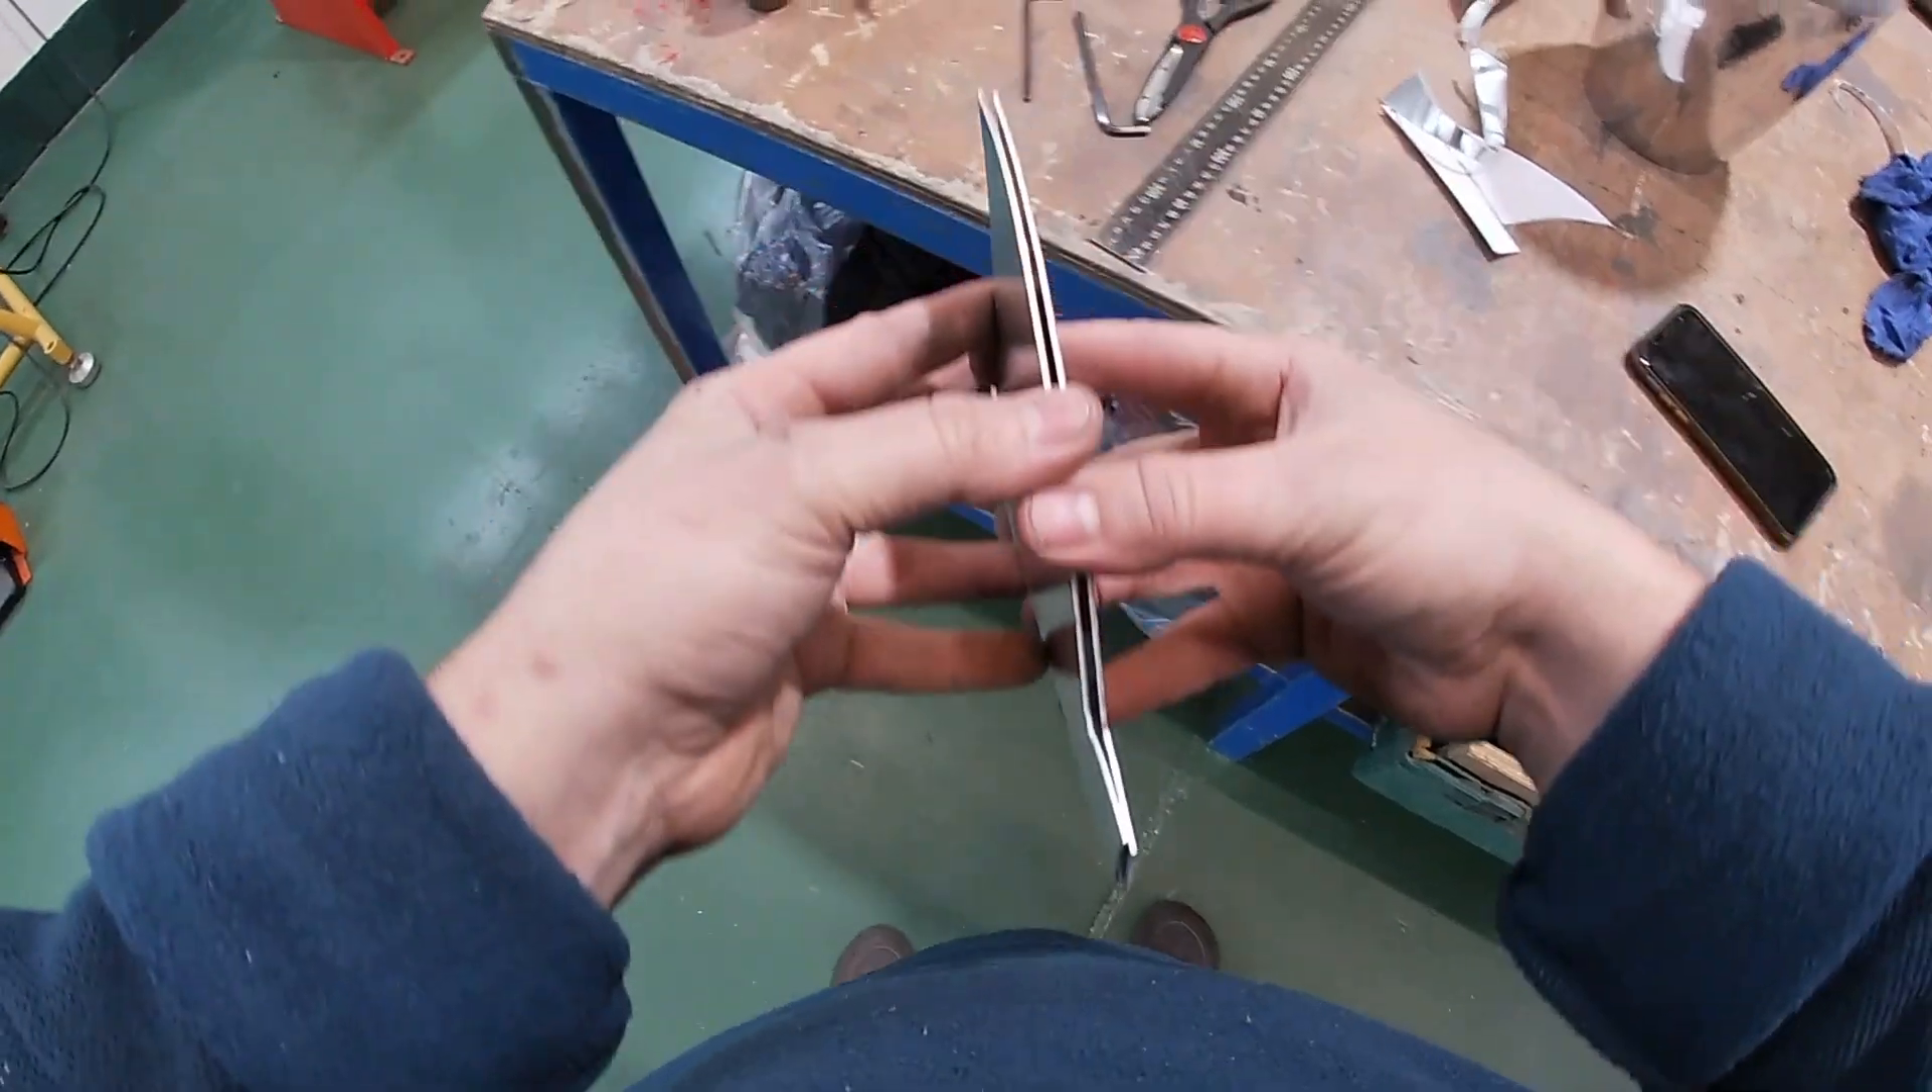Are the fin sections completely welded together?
No.